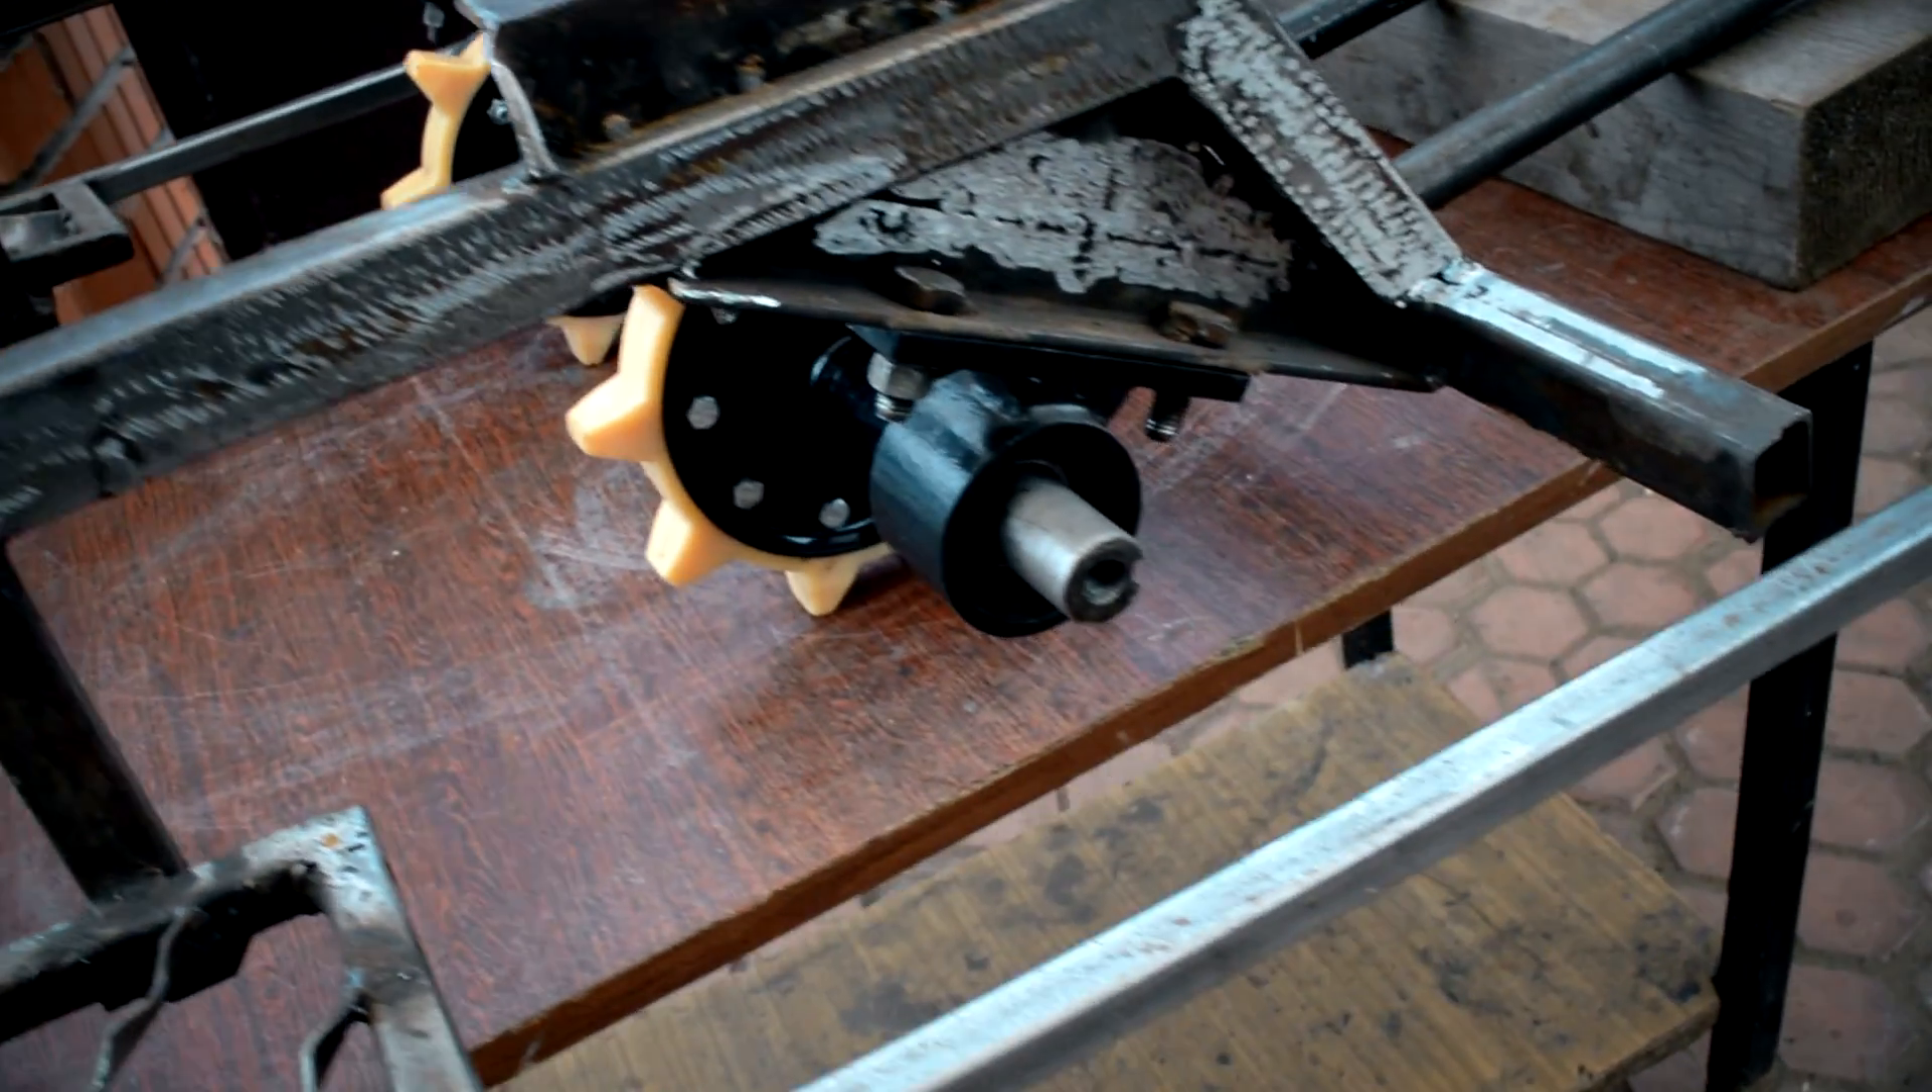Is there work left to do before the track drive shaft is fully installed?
No.